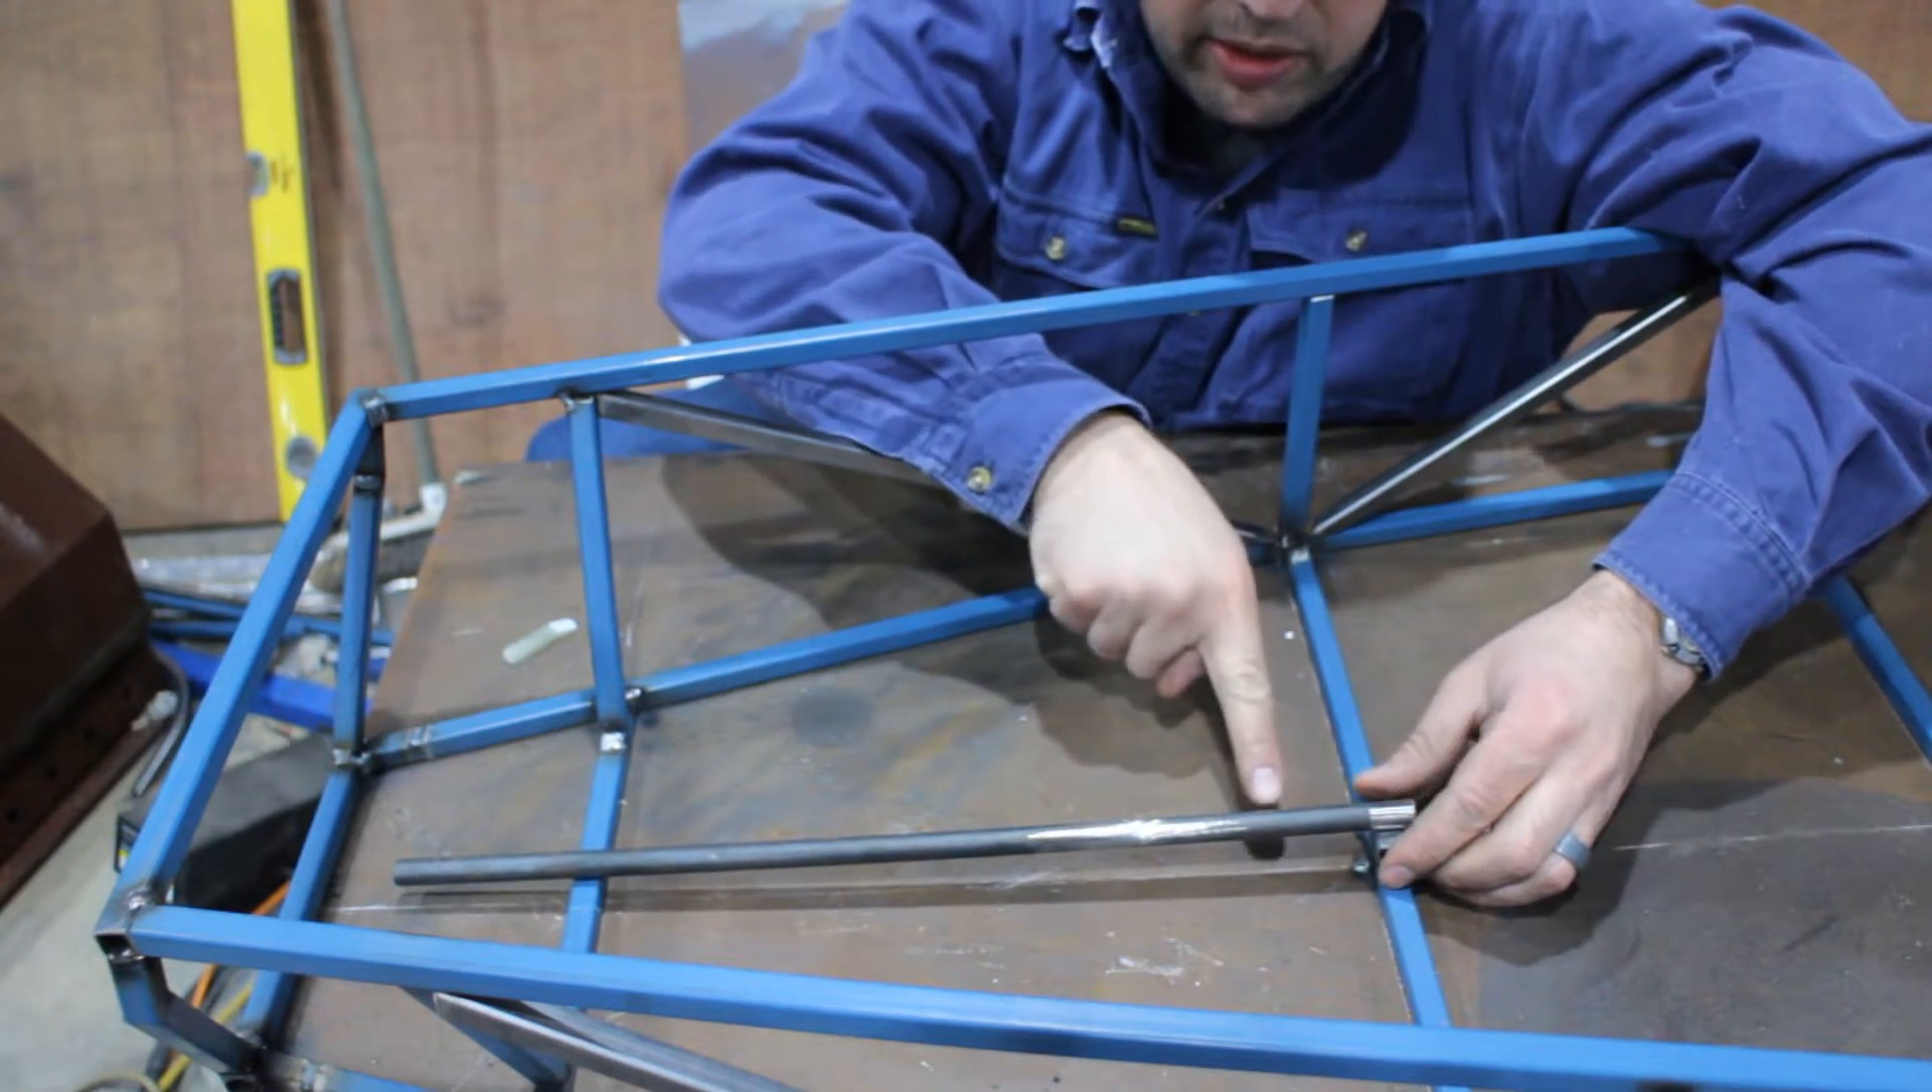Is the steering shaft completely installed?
No.